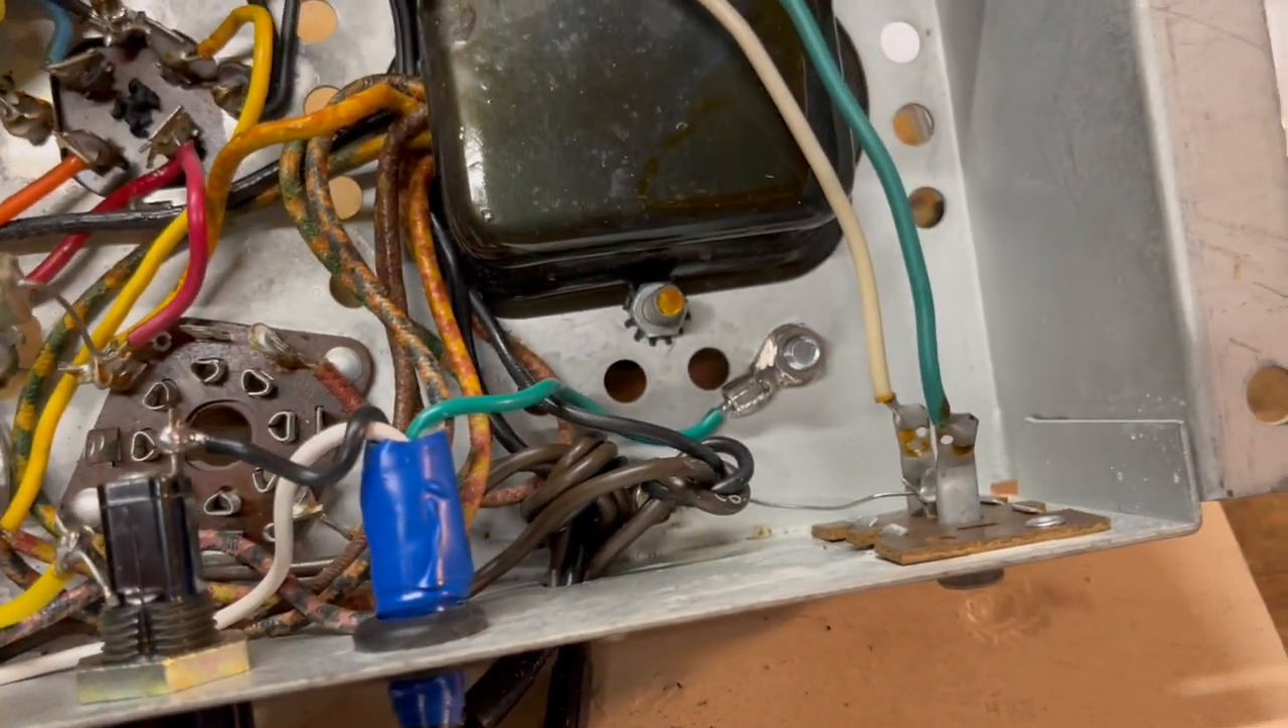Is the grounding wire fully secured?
Yes.